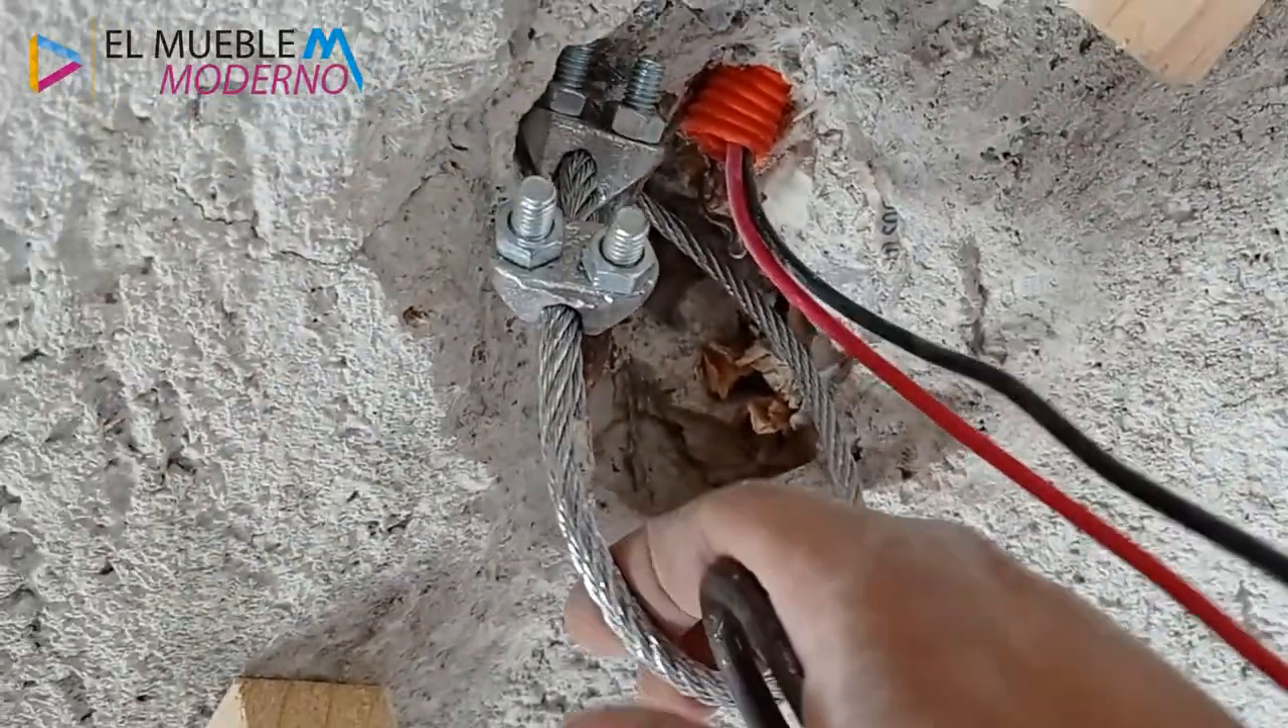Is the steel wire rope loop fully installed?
Yes.